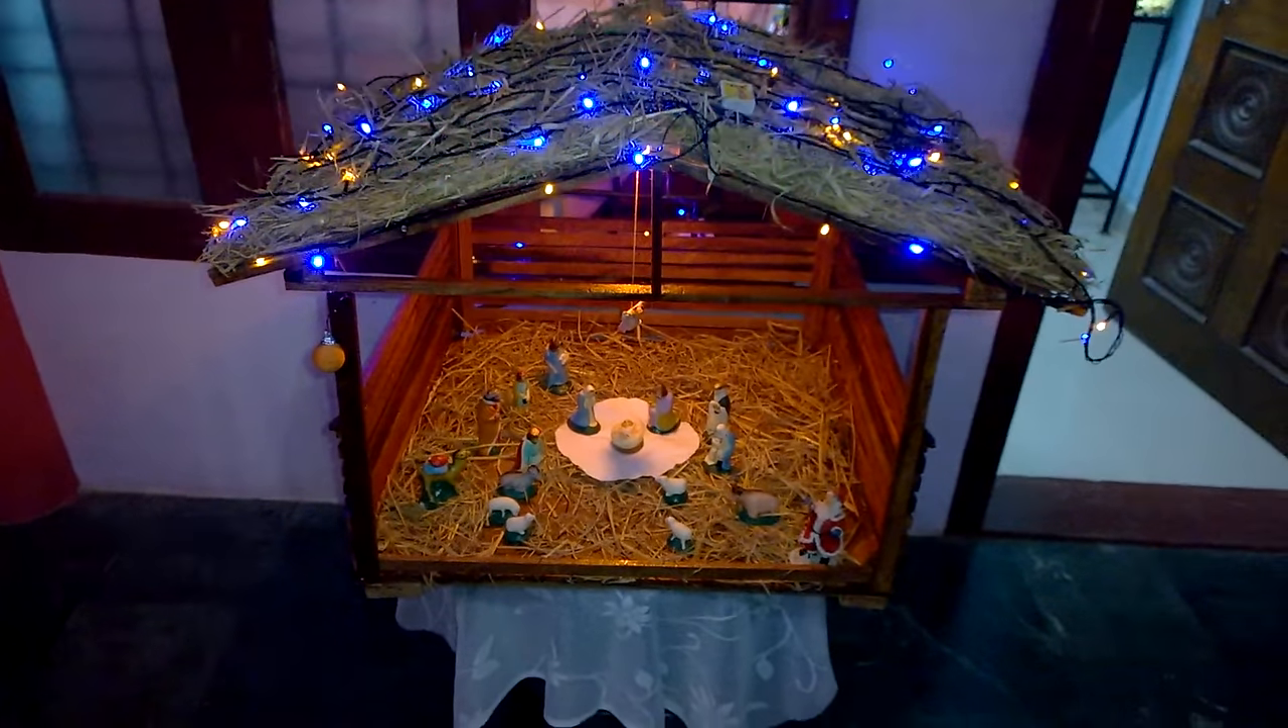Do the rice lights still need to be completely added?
No.